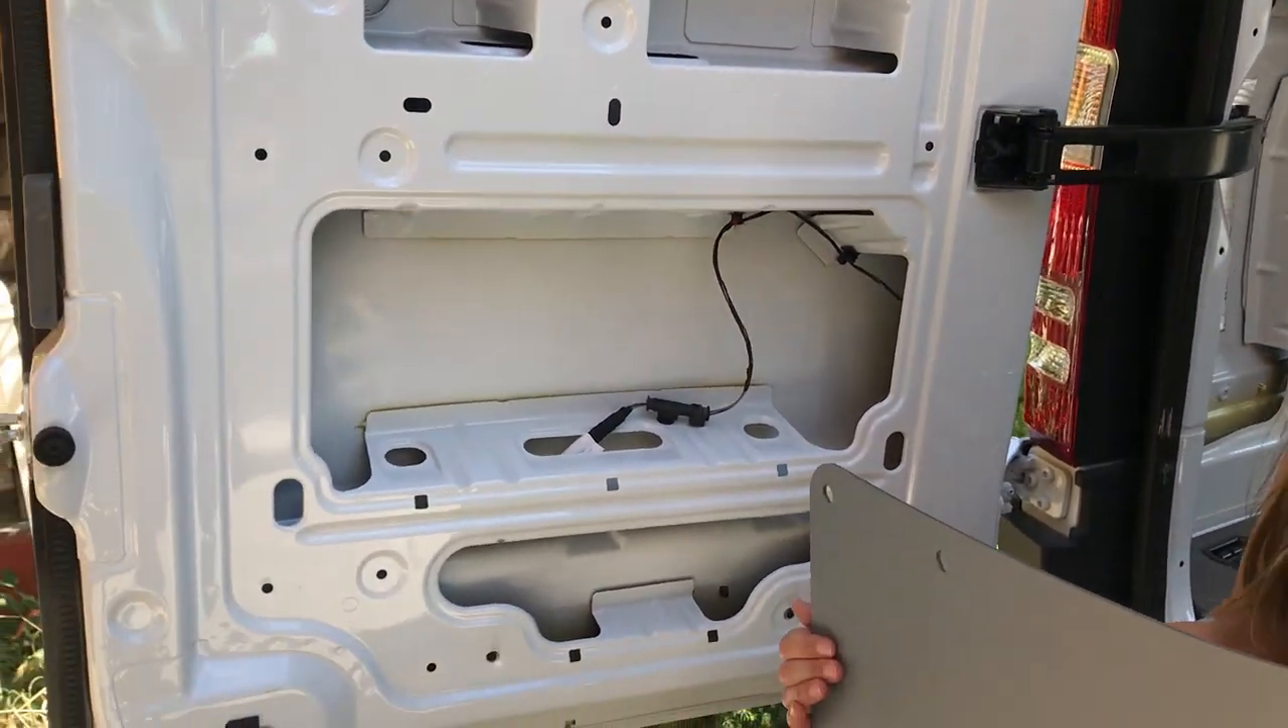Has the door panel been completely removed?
Yes.